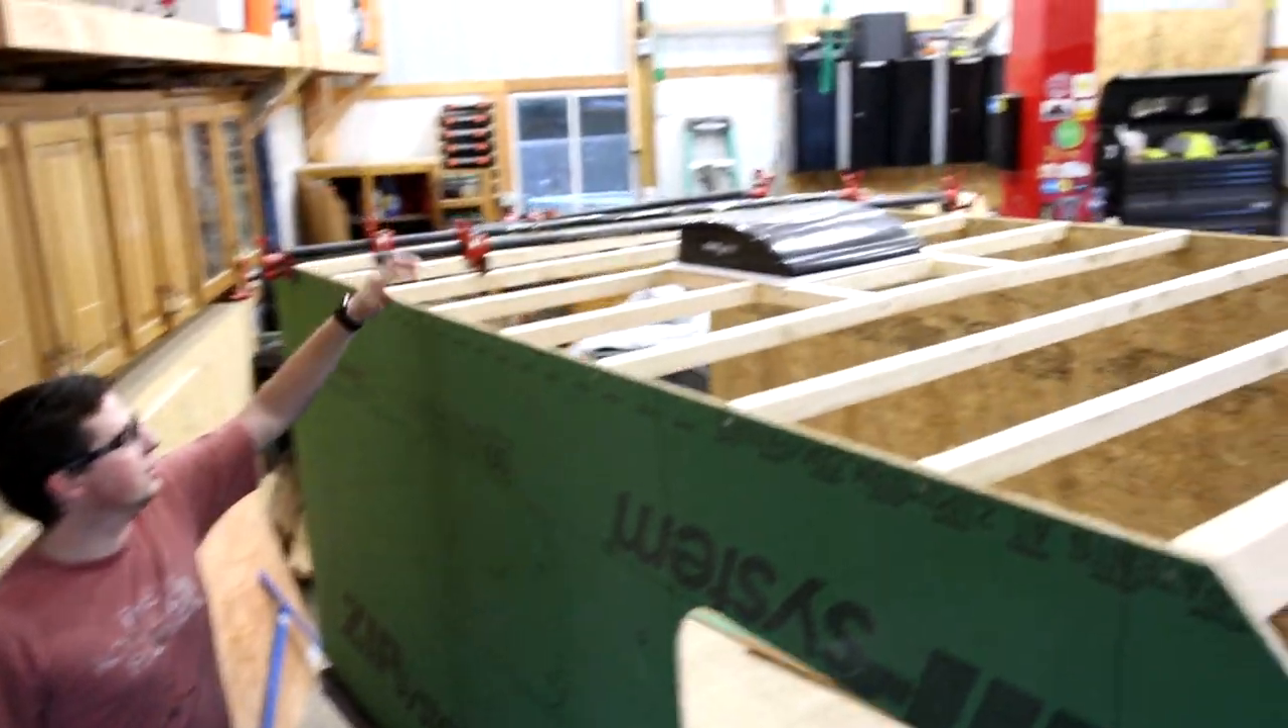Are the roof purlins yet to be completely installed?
No.